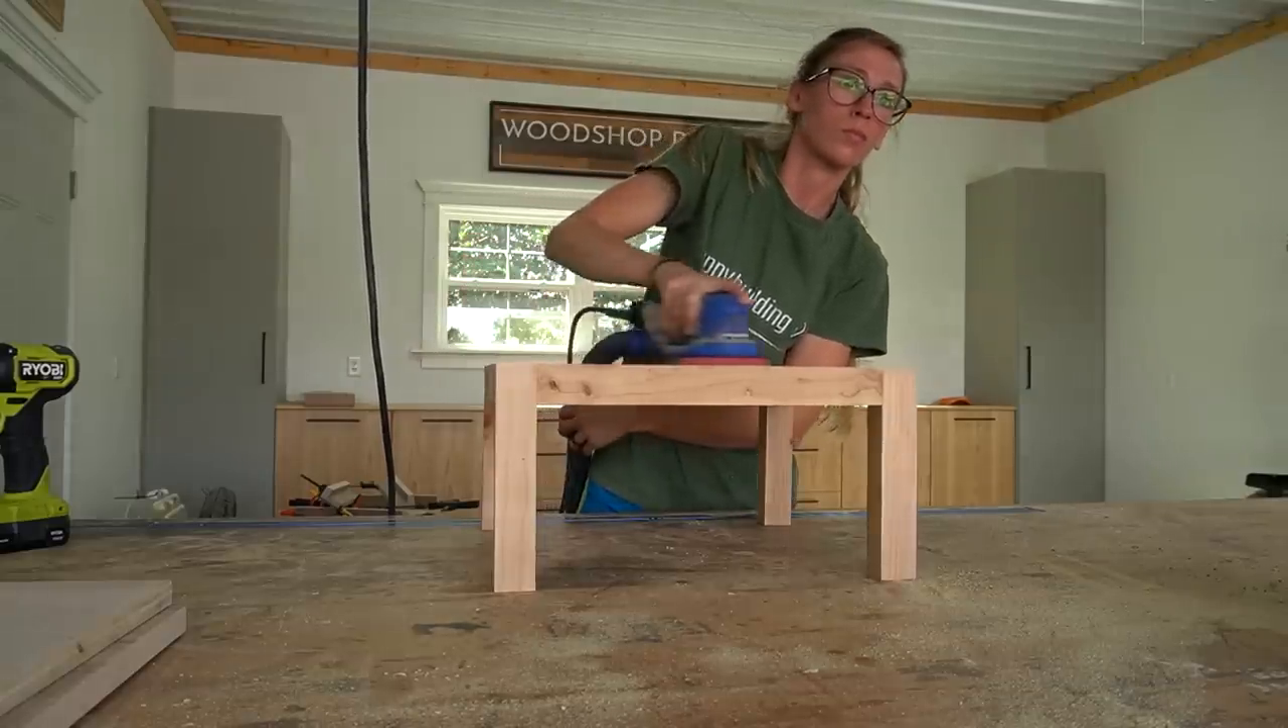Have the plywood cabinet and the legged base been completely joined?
No.